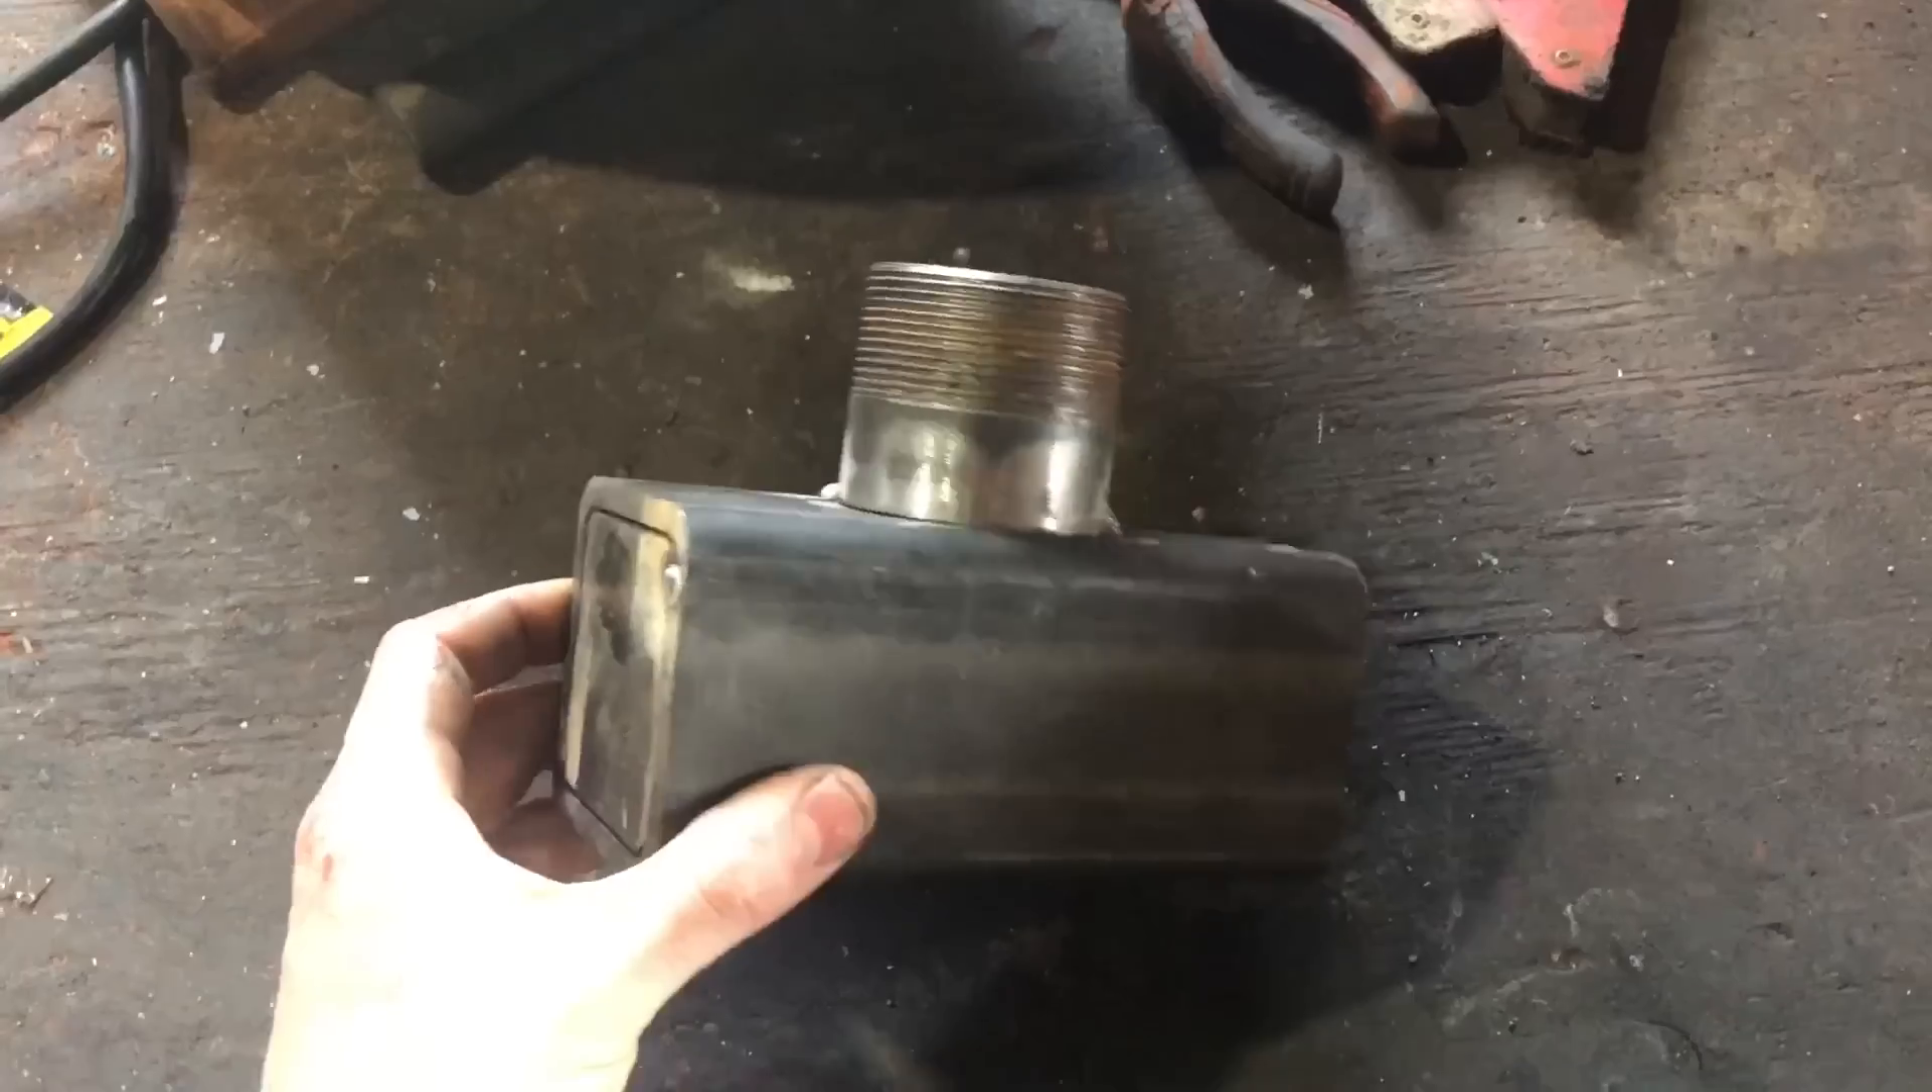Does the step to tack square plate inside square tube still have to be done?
No.